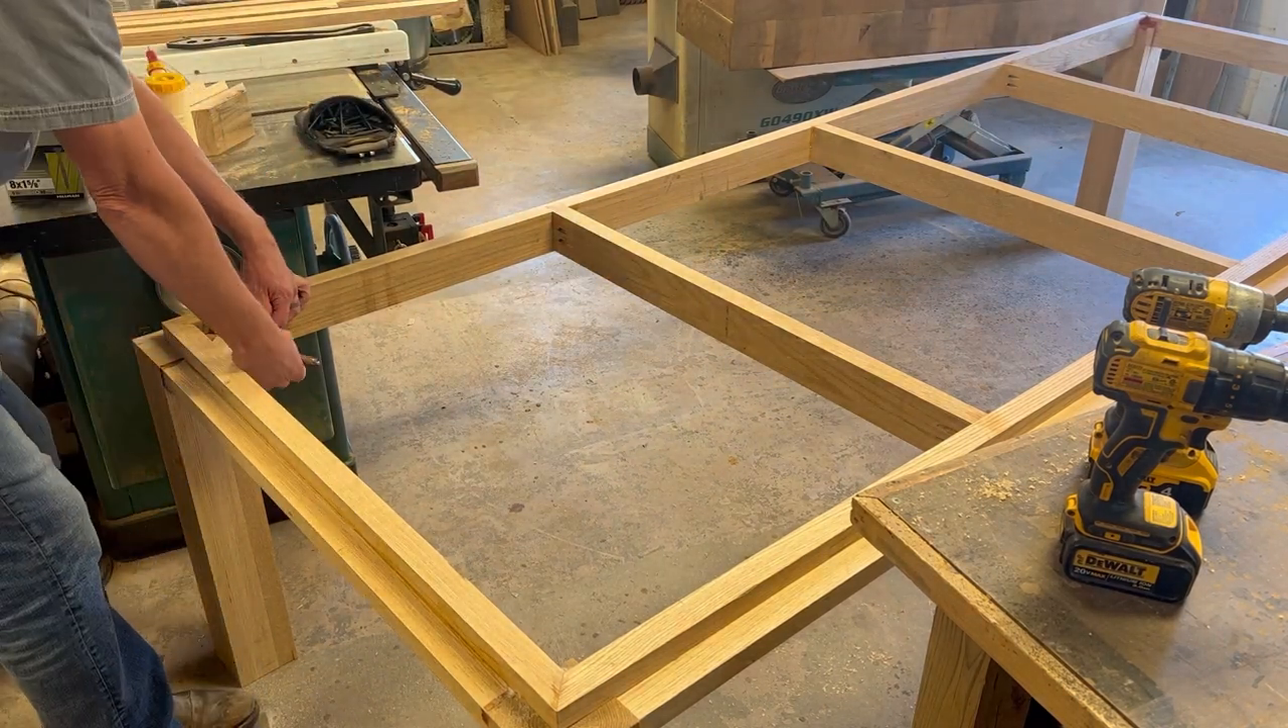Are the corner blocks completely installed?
No.